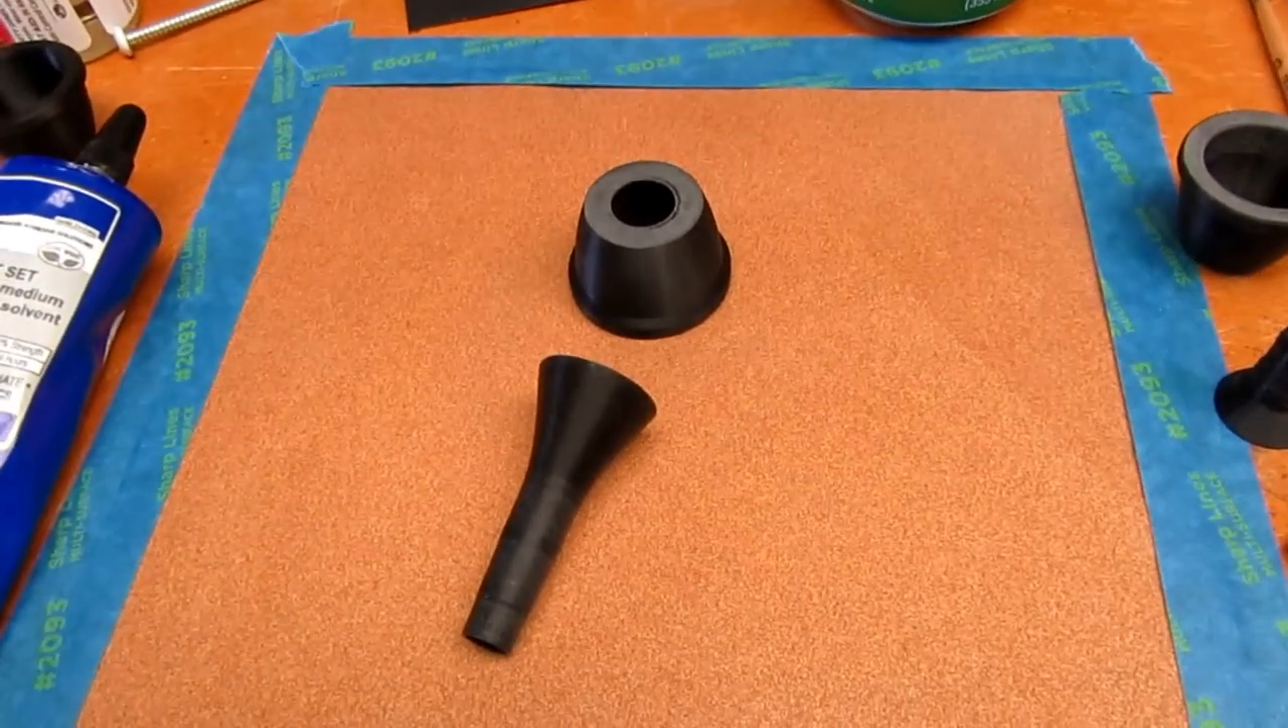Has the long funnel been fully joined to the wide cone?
No.